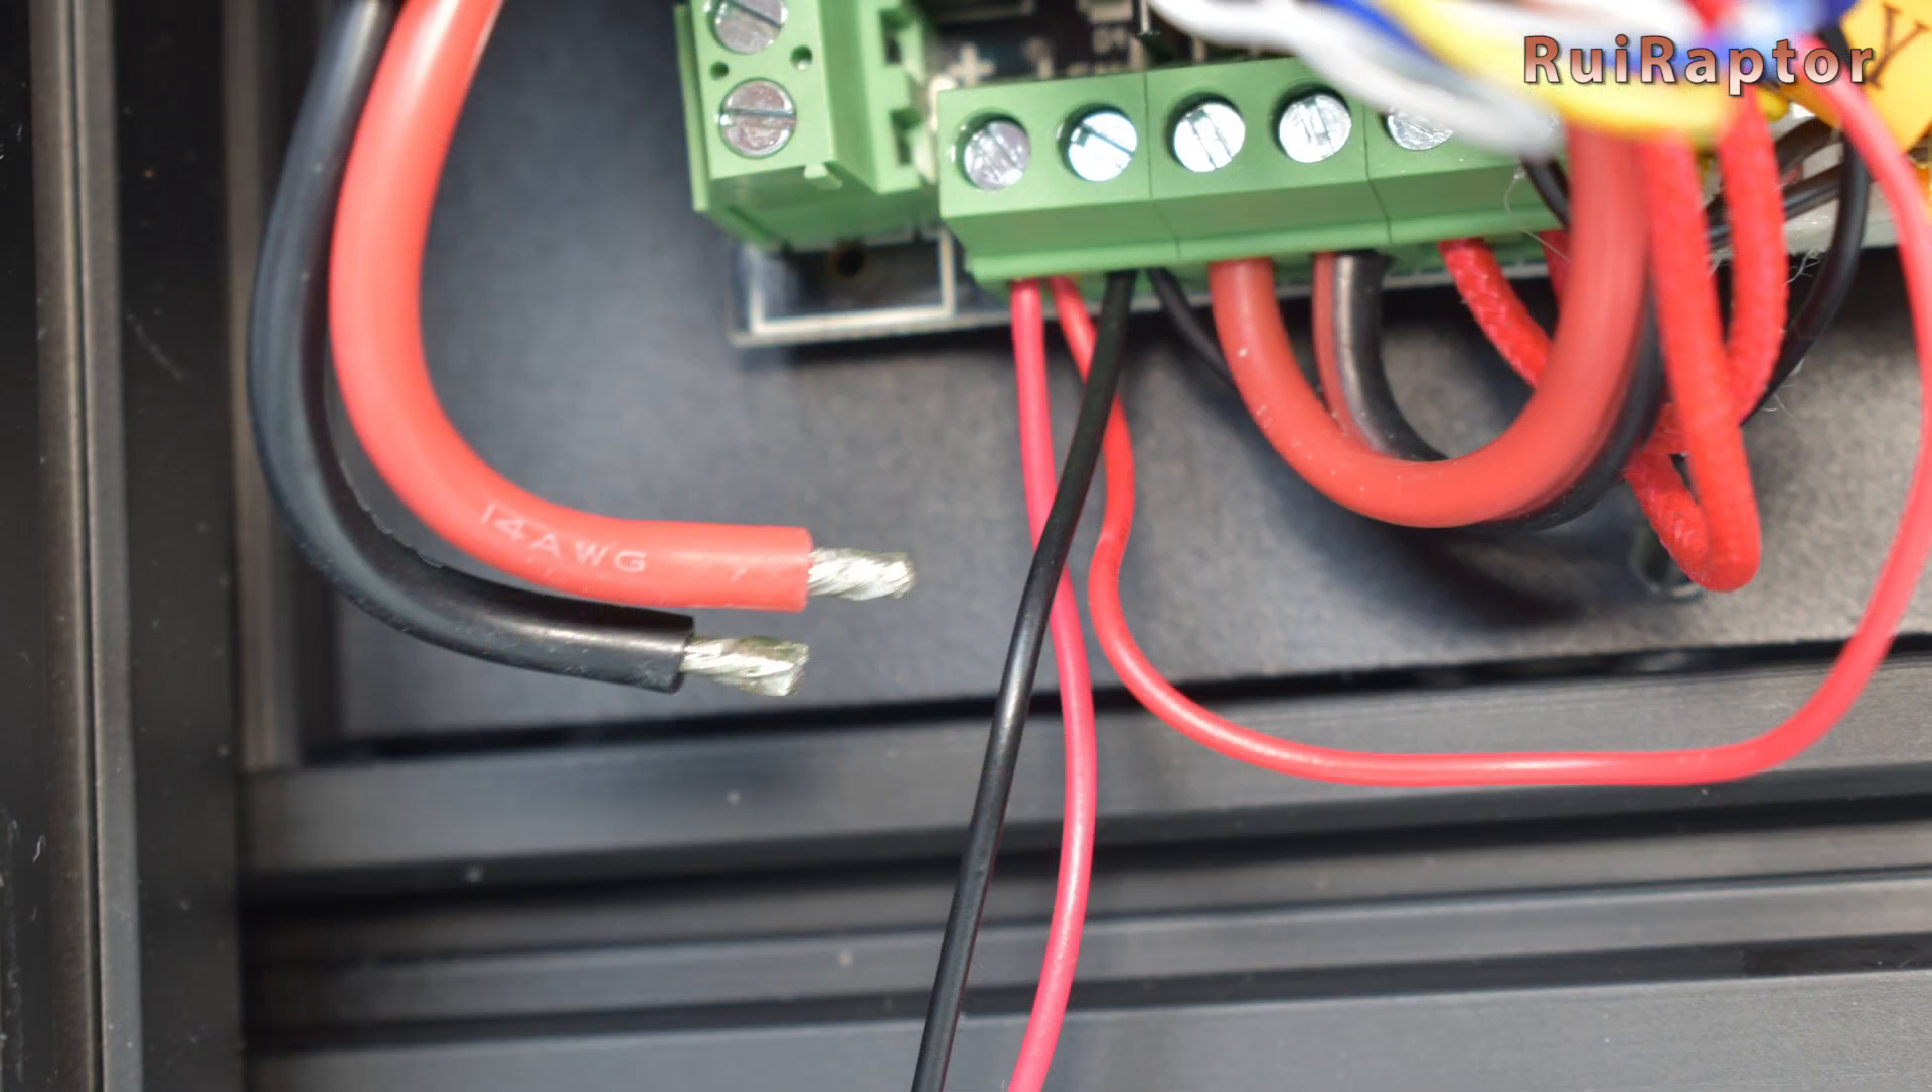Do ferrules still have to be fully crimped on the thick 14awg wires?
Yes.